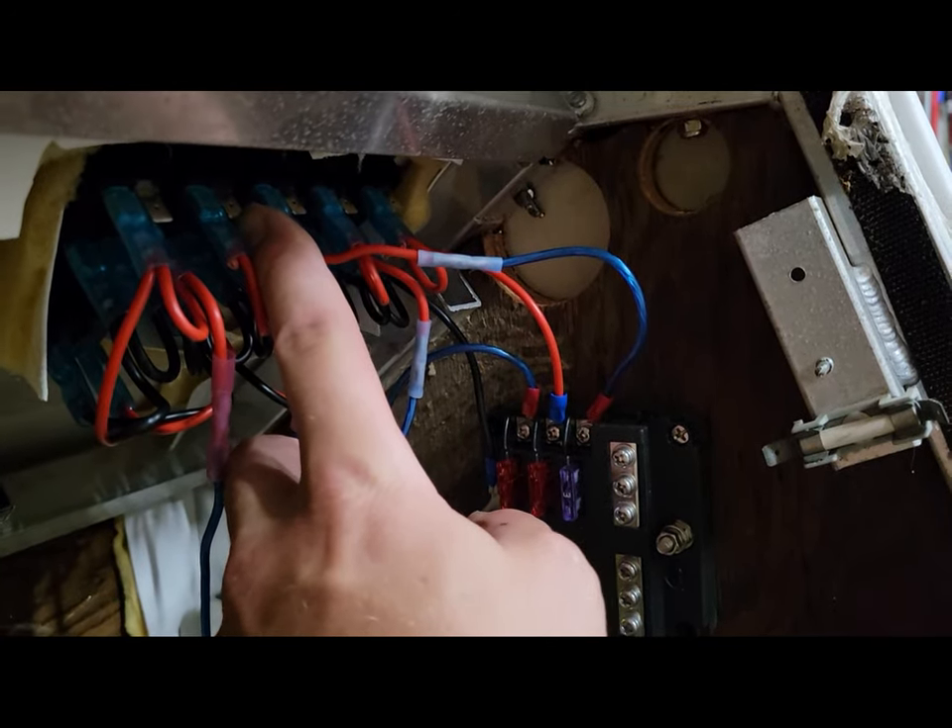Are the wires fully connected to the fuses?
Yes.